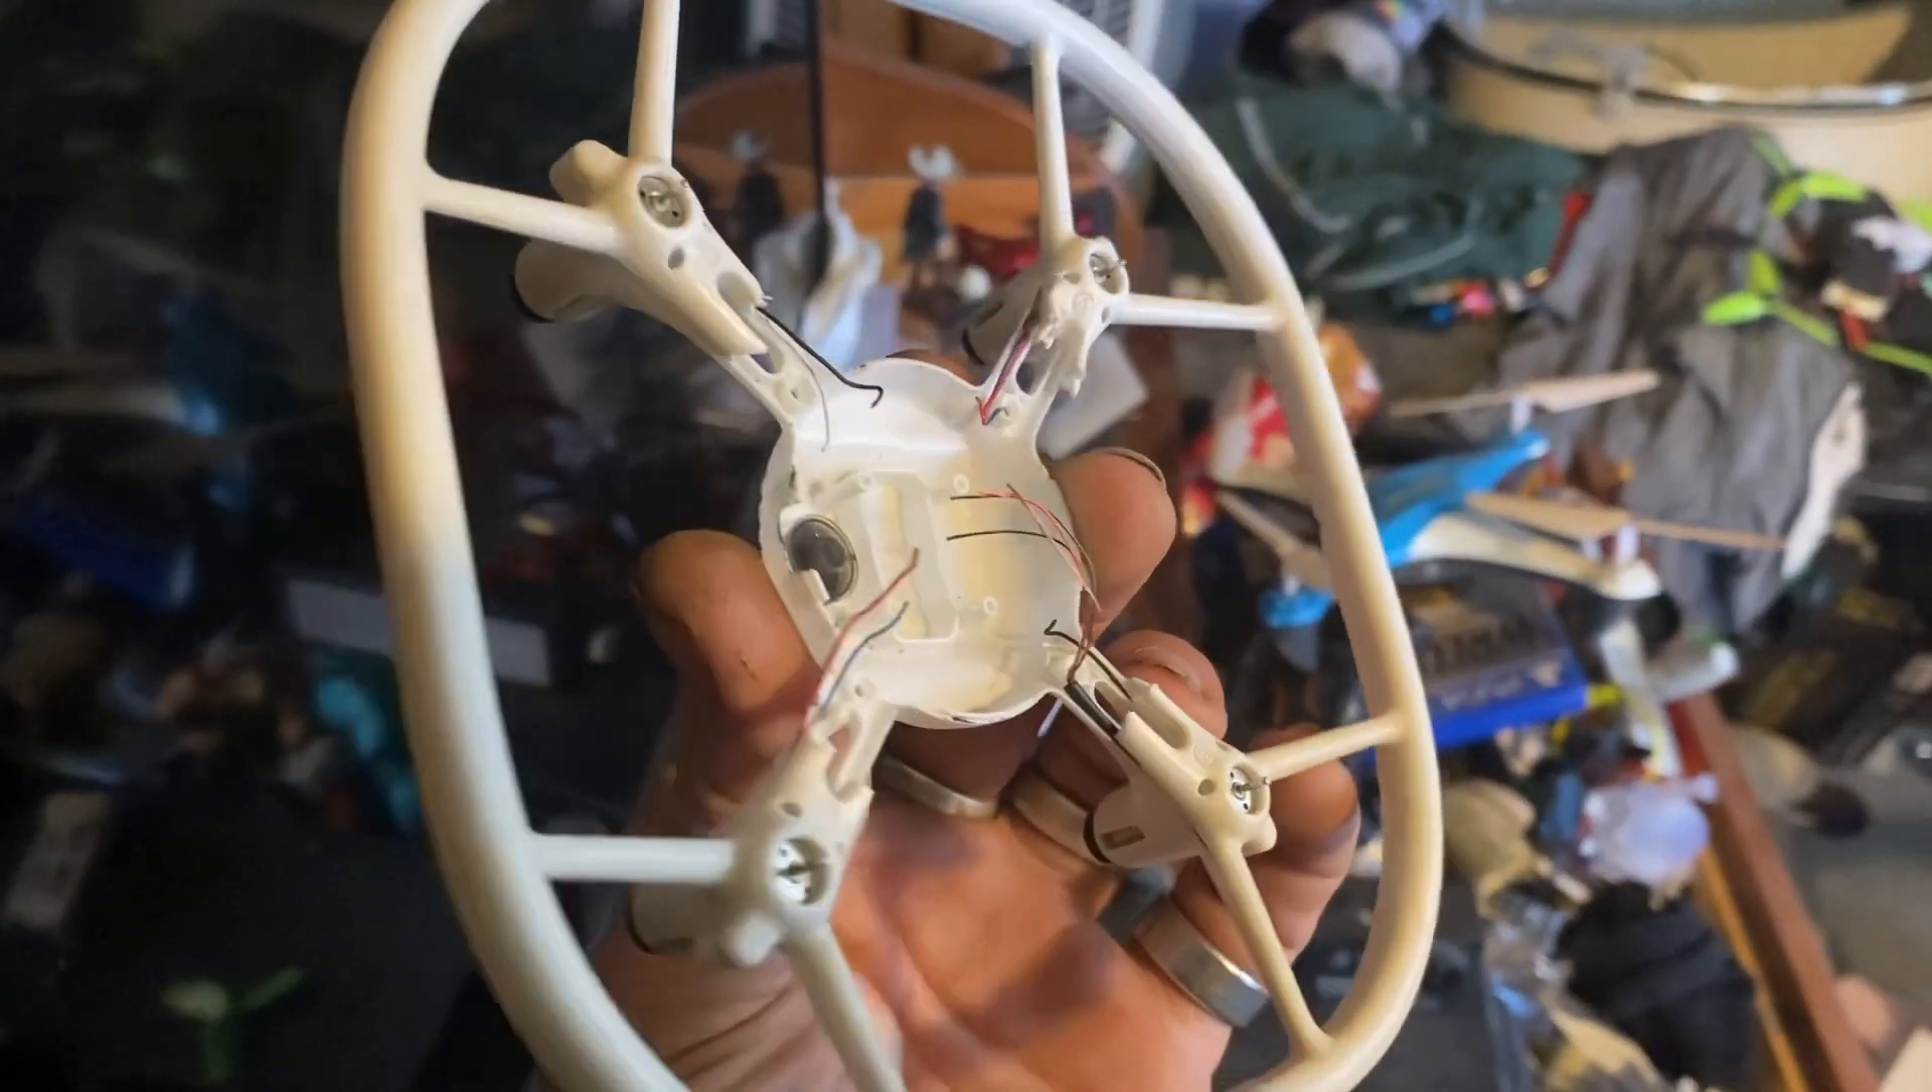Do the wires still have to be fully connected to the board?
Yes.